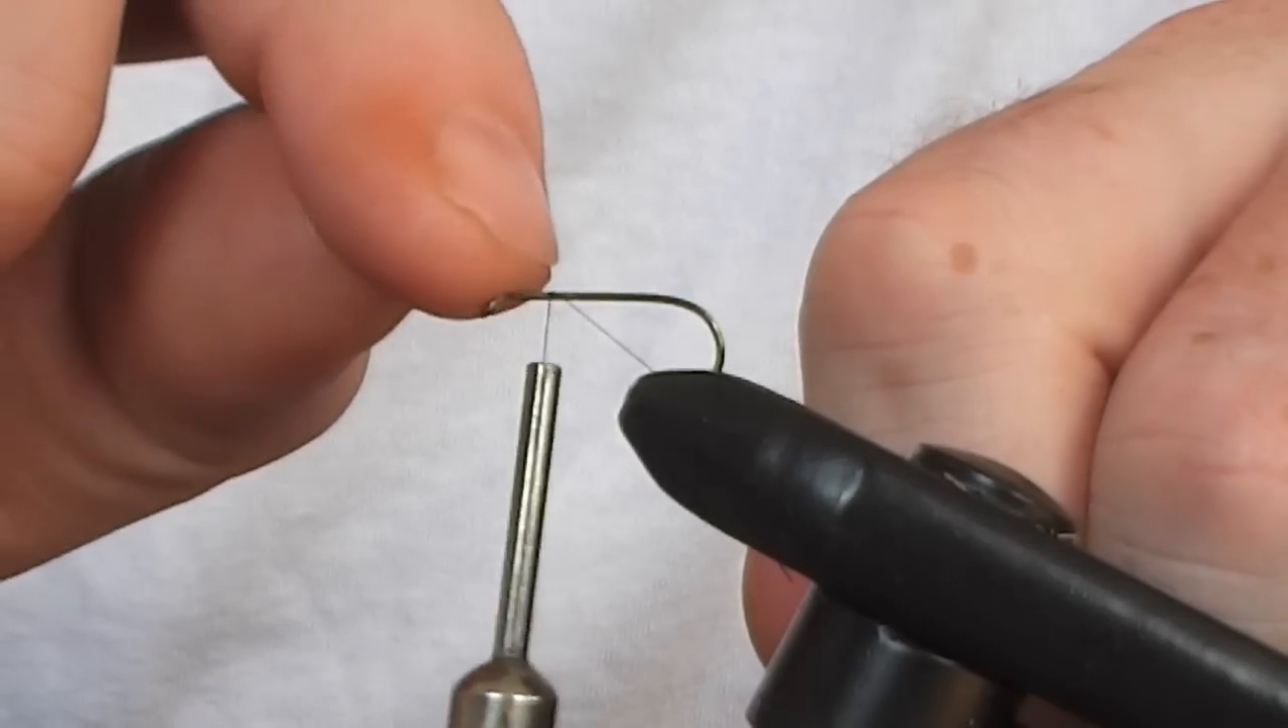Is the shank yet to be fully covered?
Yes.